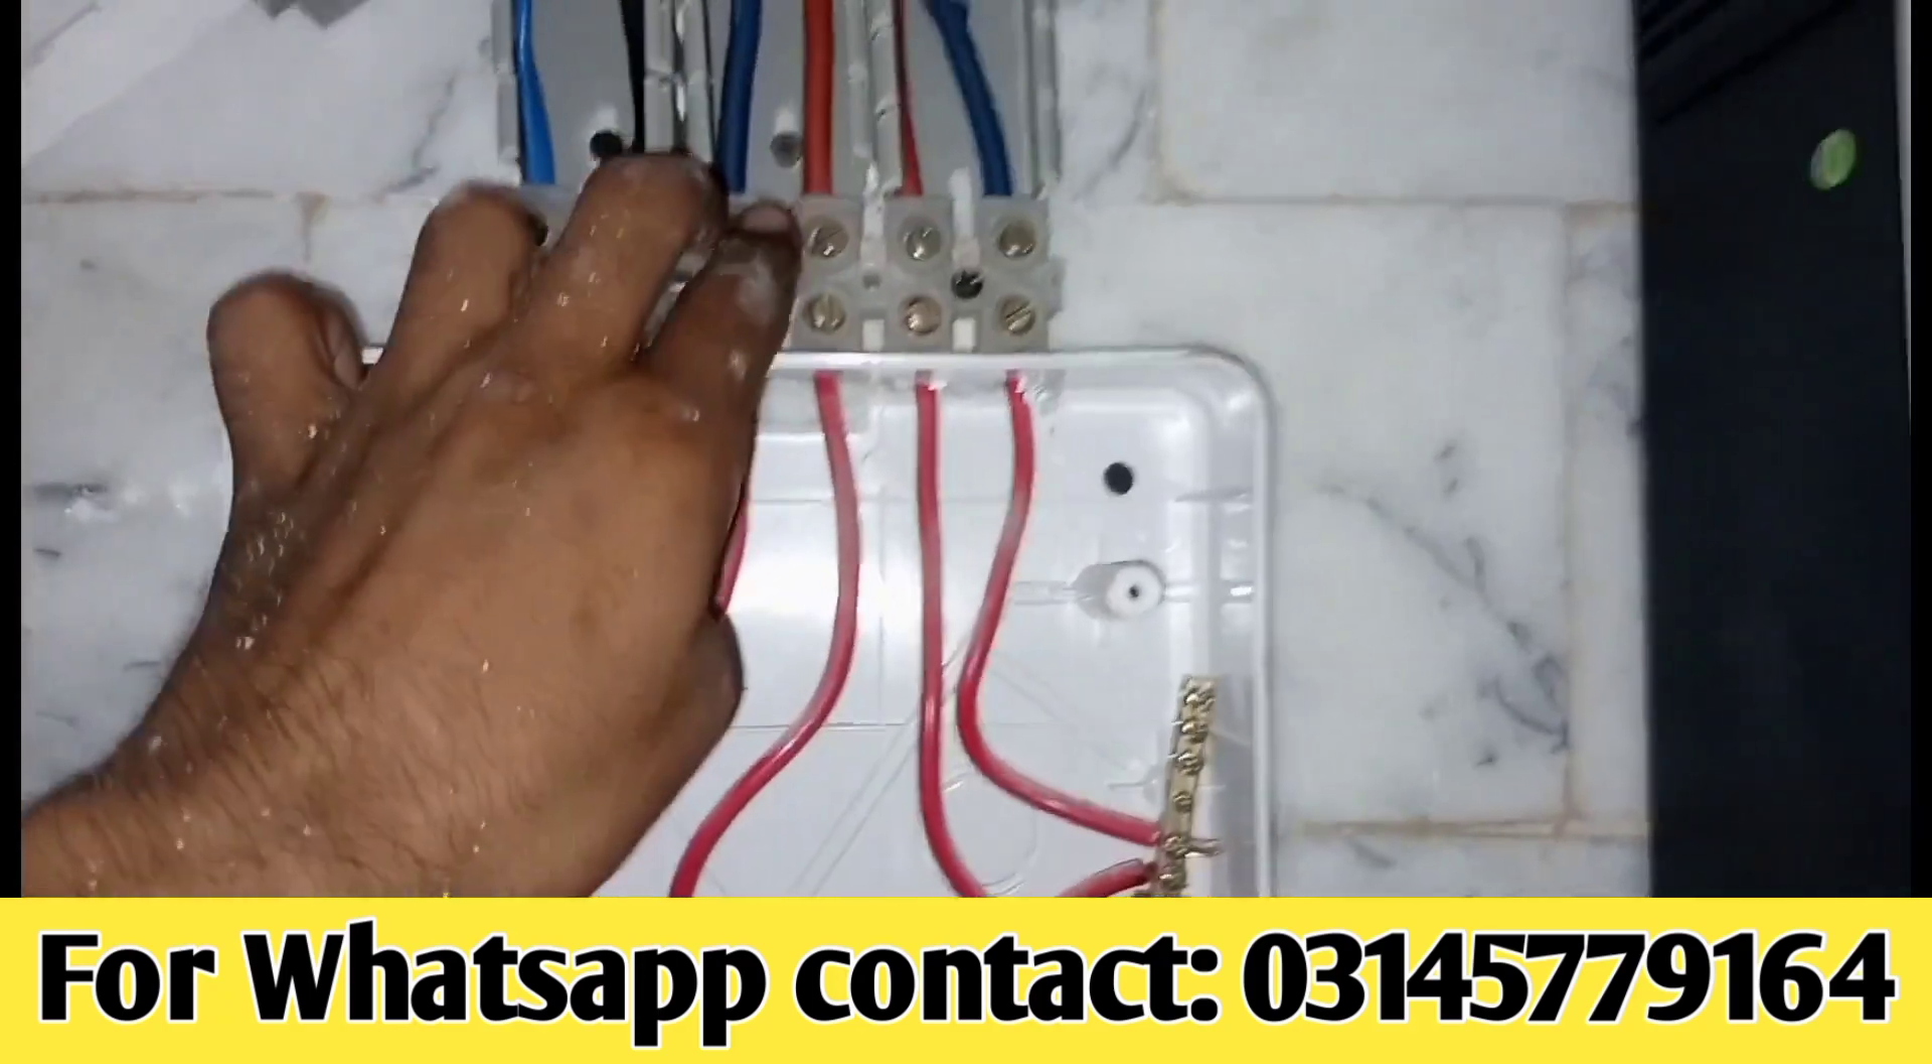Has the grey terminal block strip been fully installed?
Yes.